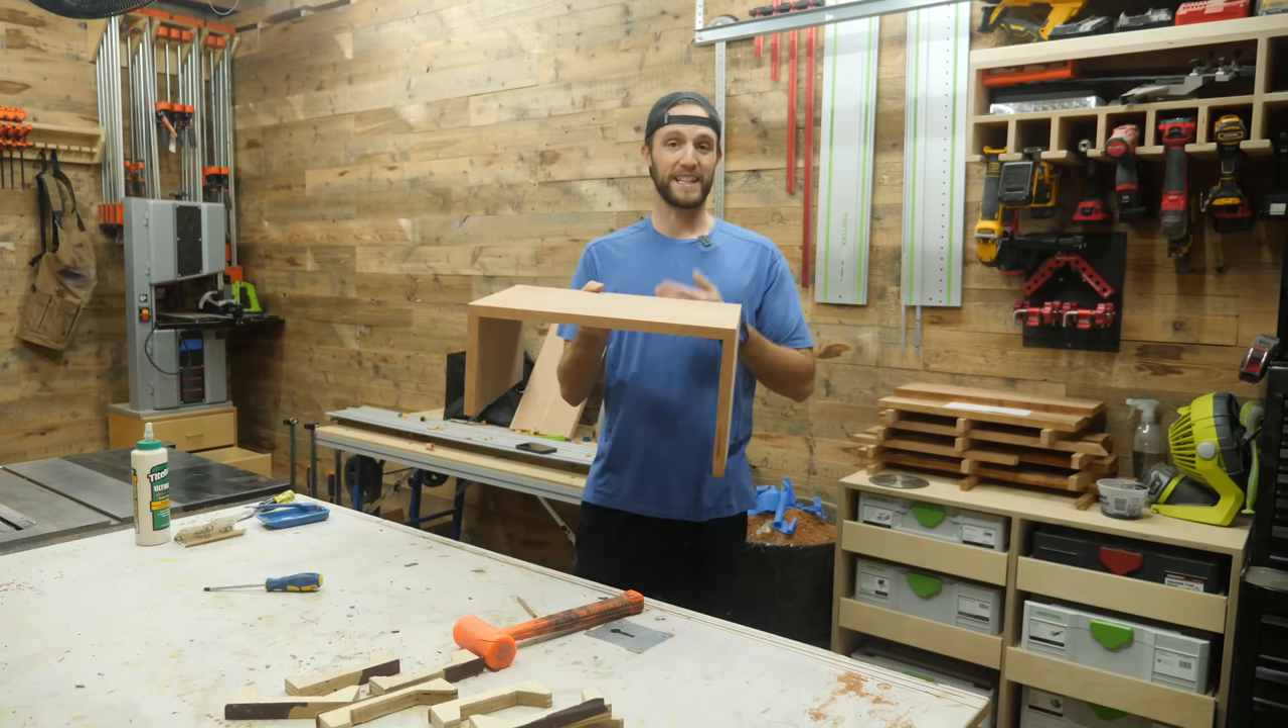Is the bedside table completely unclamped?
Yes.